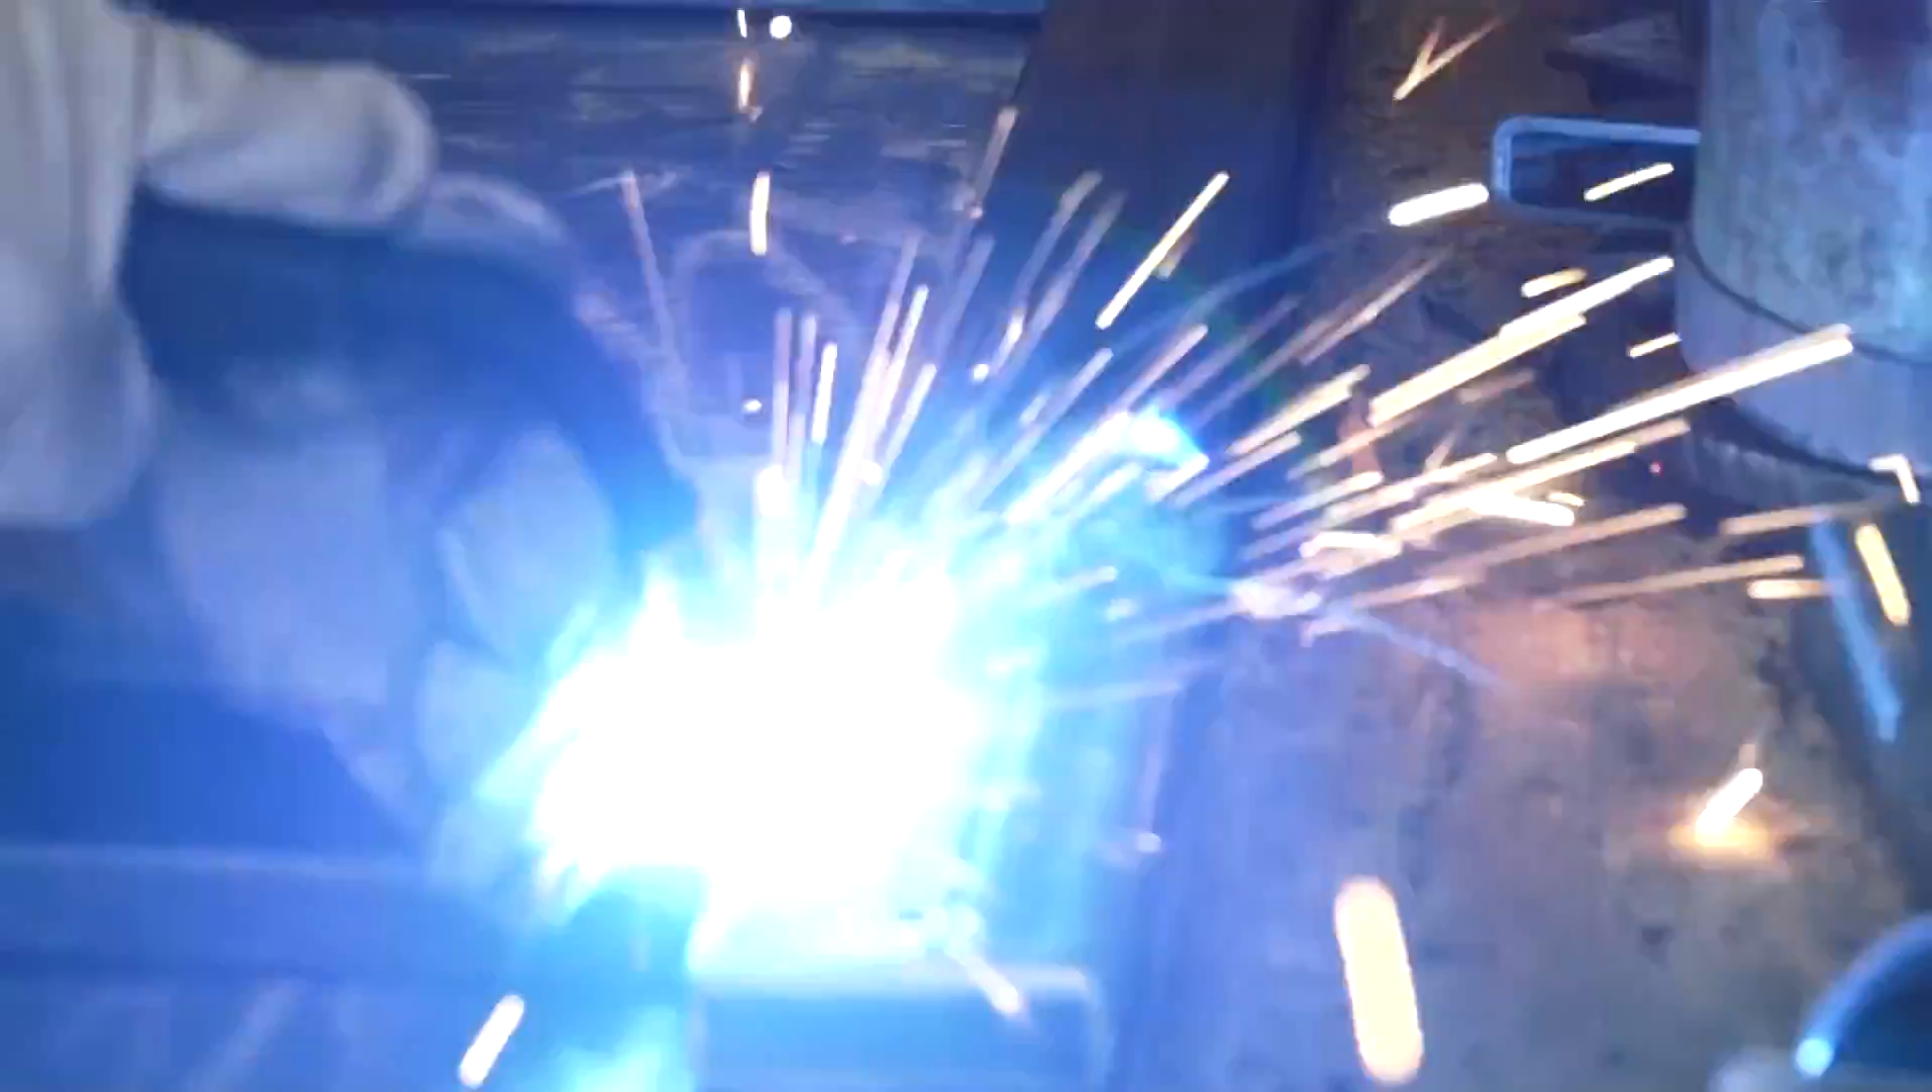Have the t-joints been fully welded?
No.